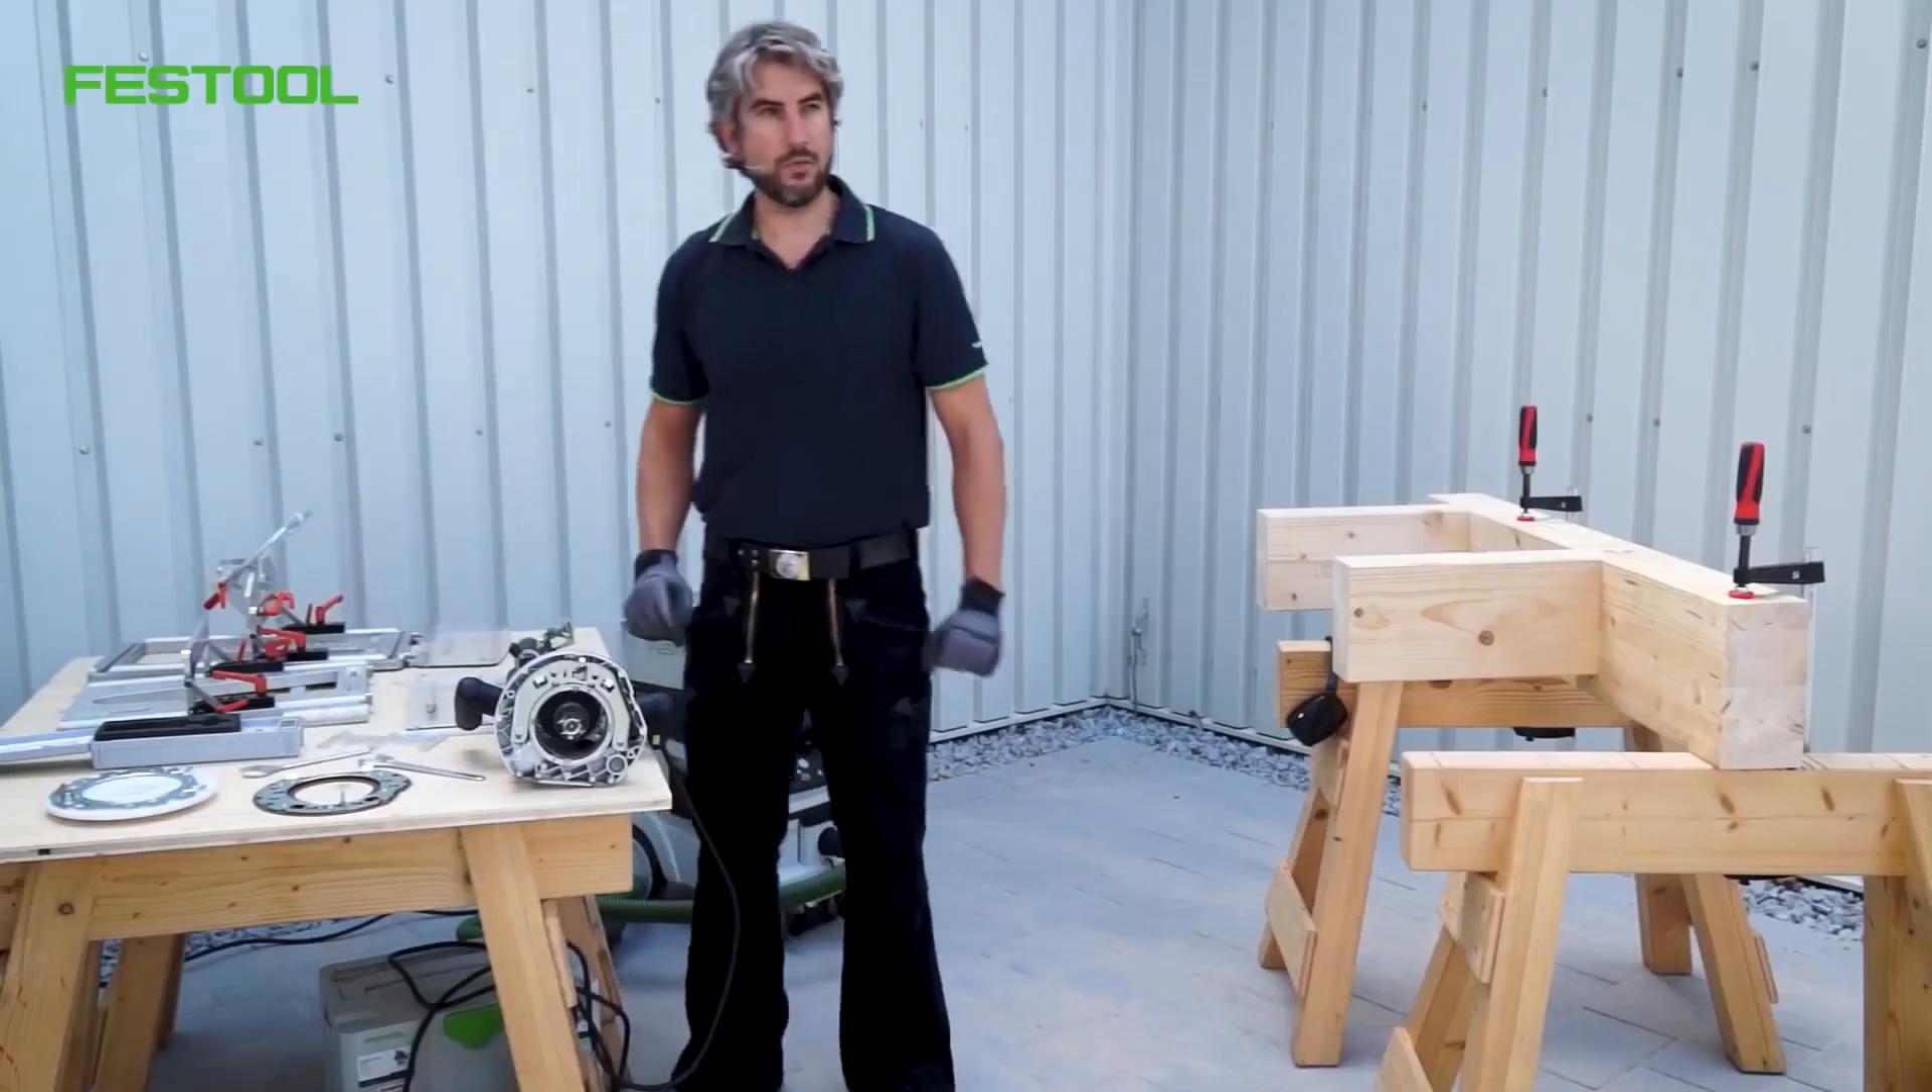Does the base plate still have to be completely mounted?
Yes.